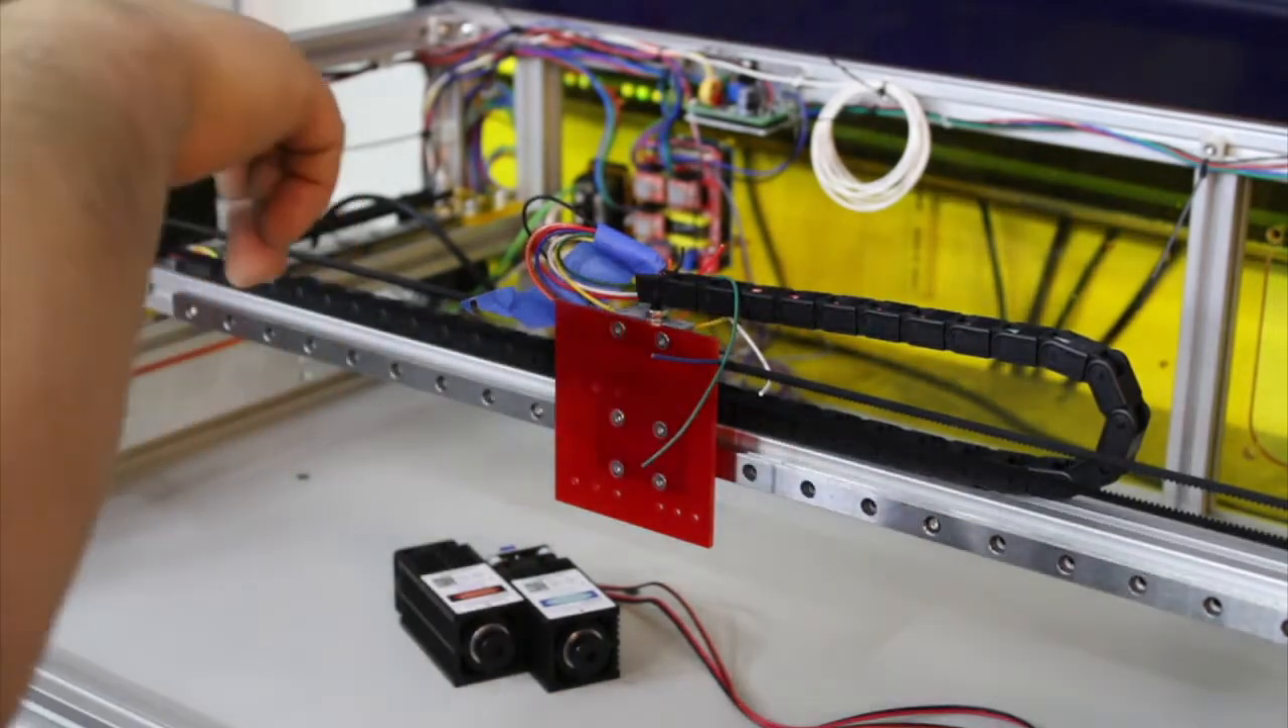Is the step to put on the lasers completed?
No.